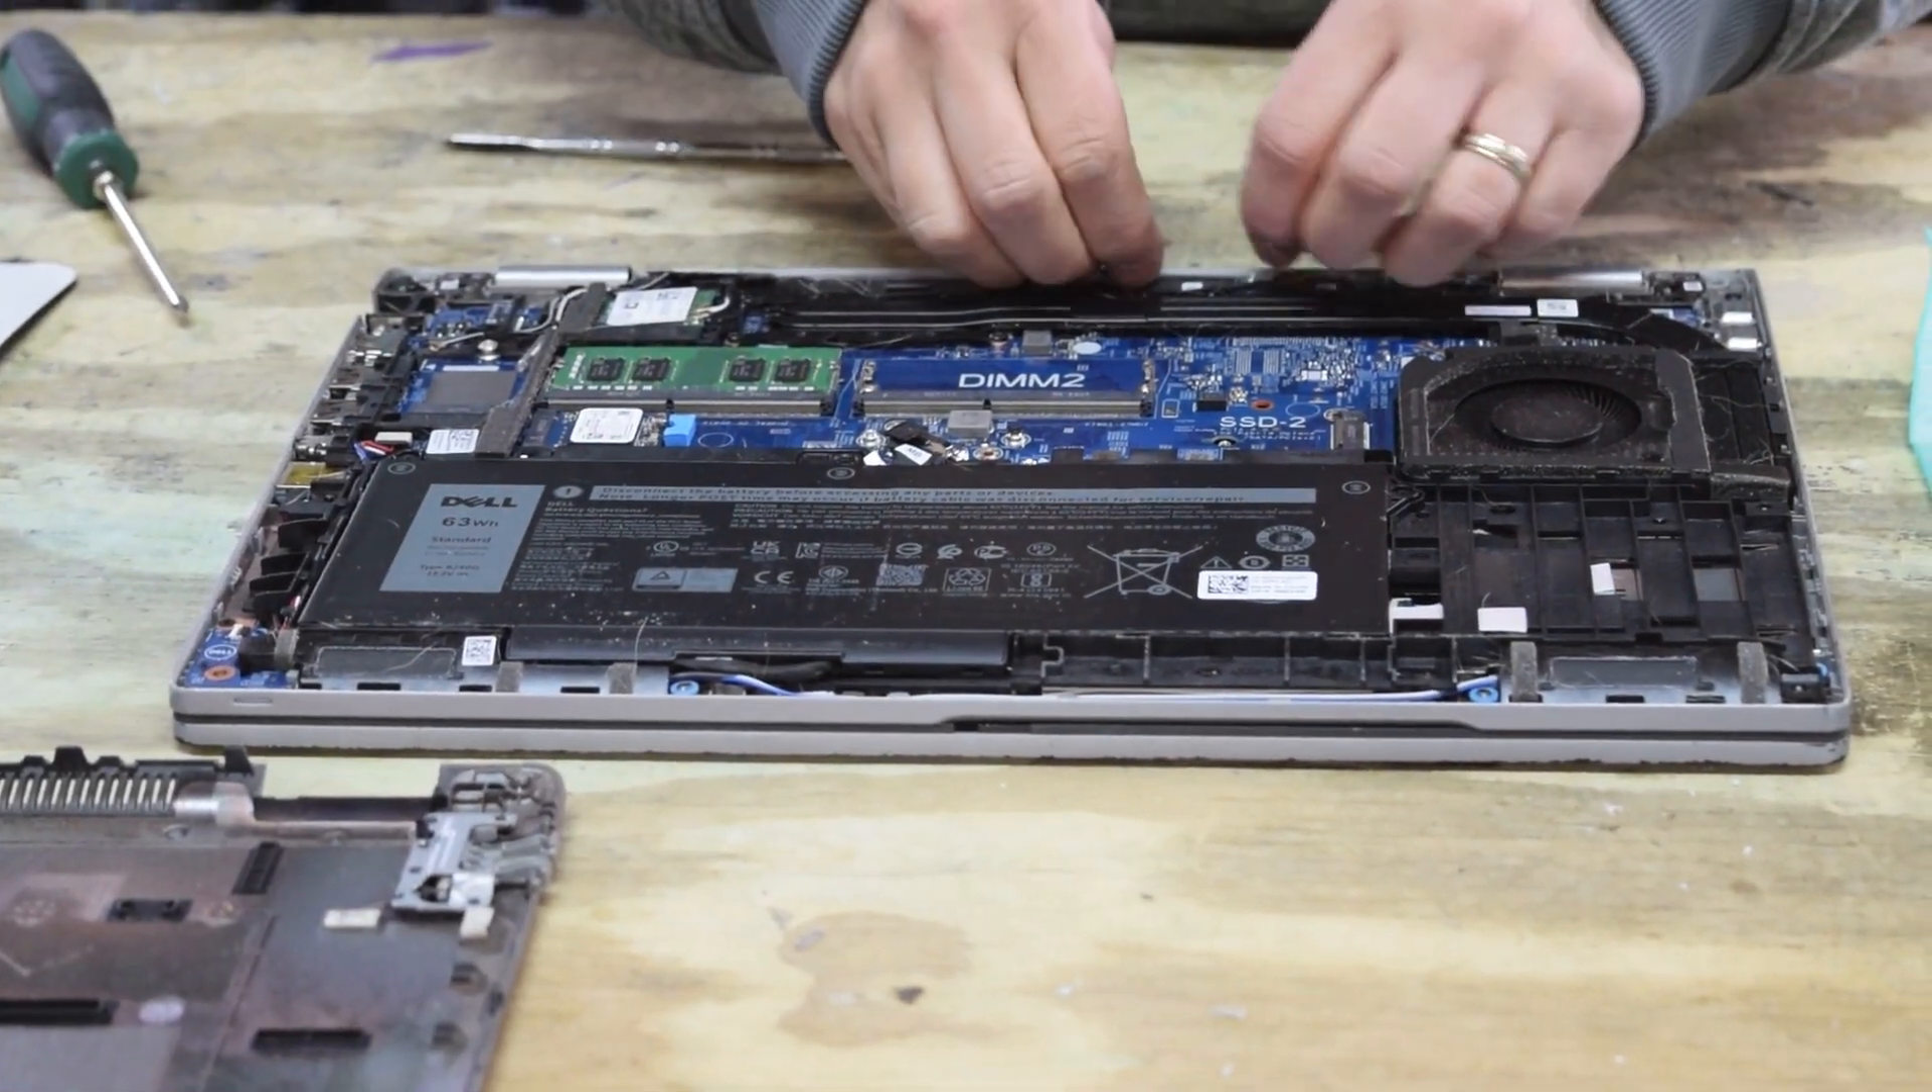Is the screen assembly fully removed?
No.